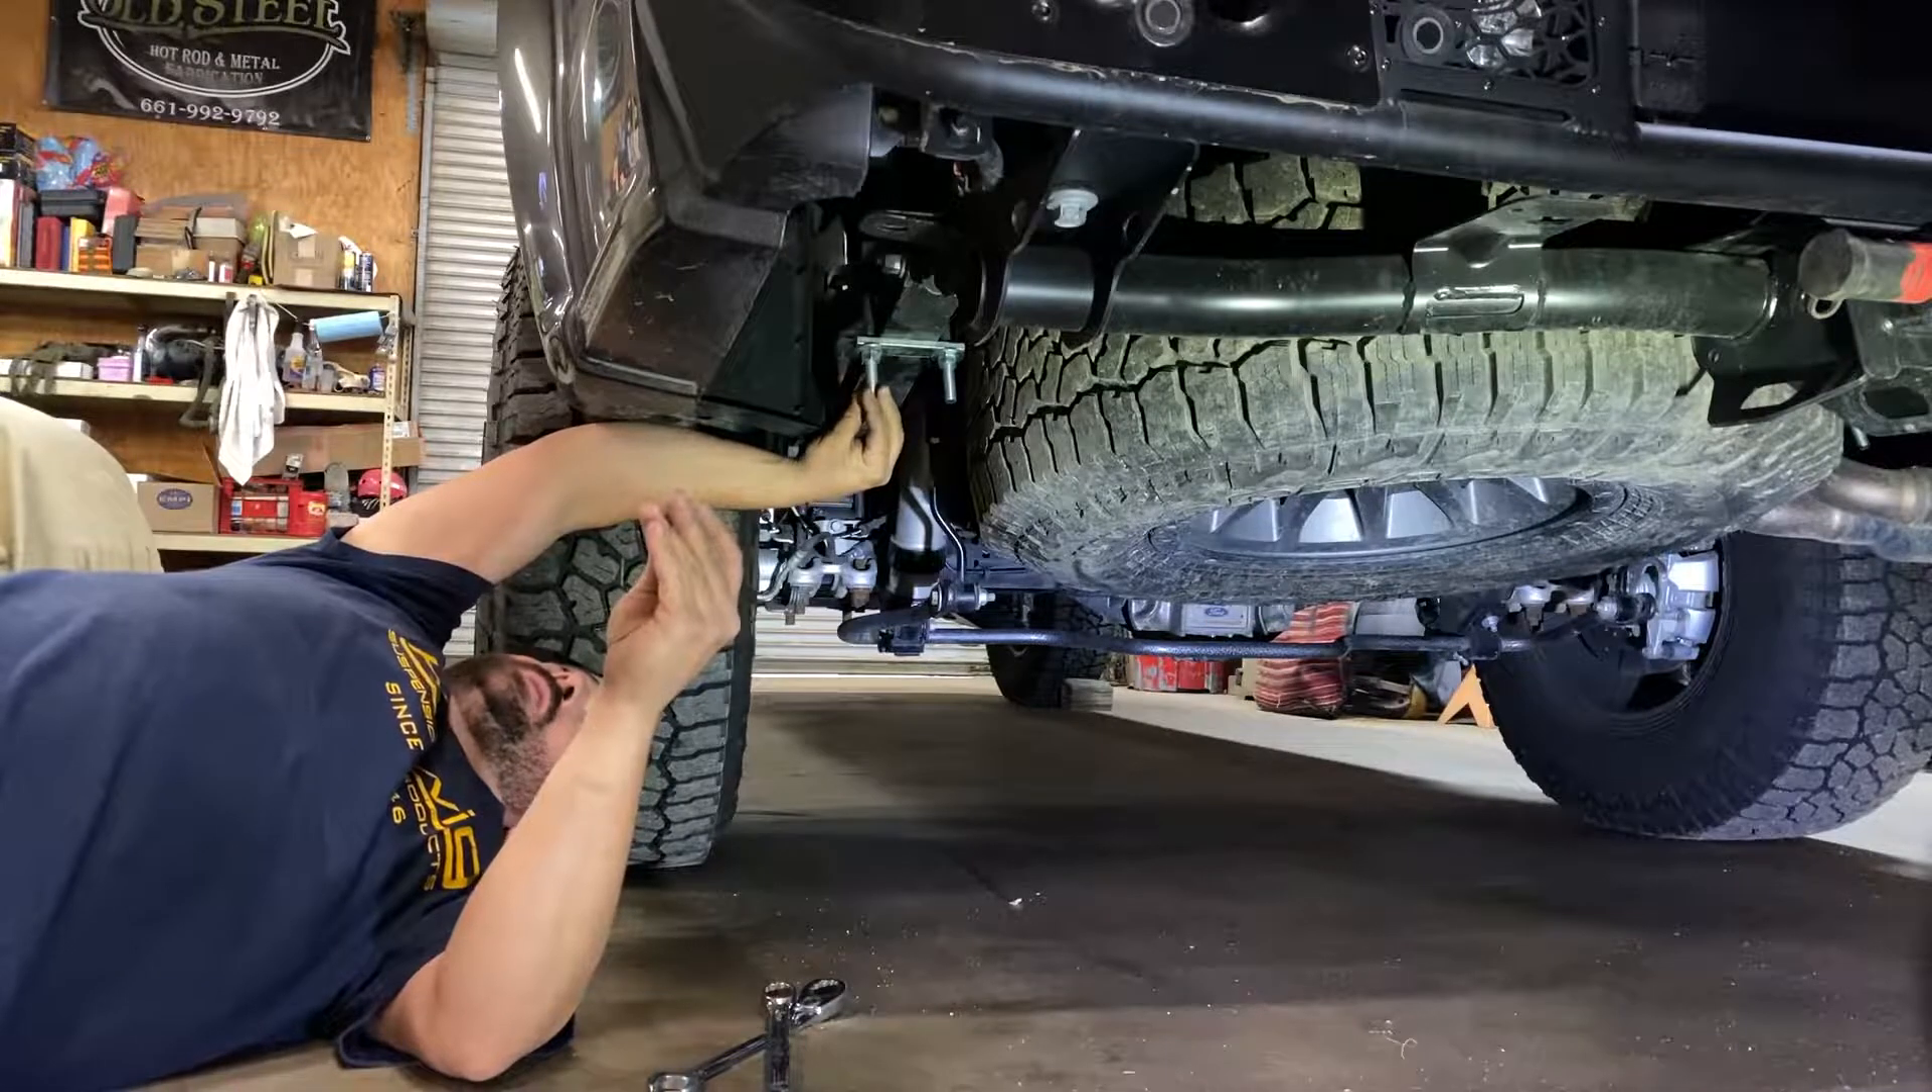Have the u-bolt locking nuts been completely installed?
No.